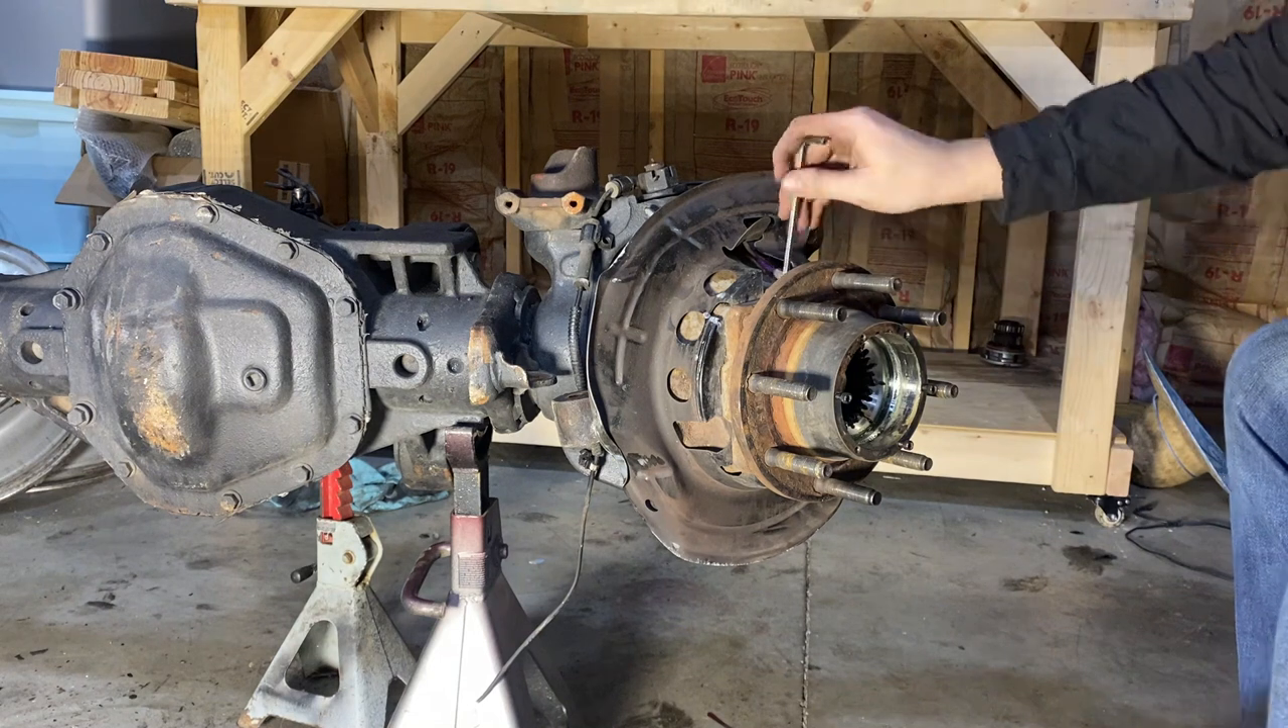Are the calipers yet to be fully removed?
No.